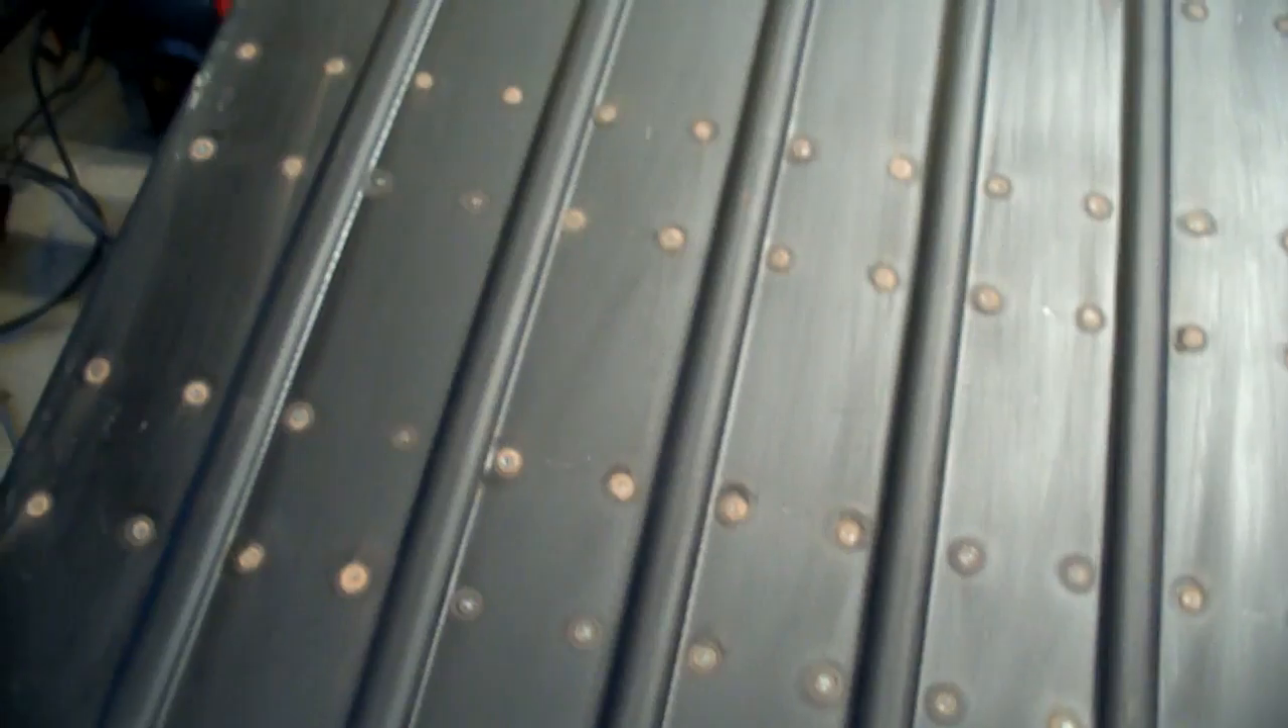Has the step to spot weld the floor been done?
Yes.